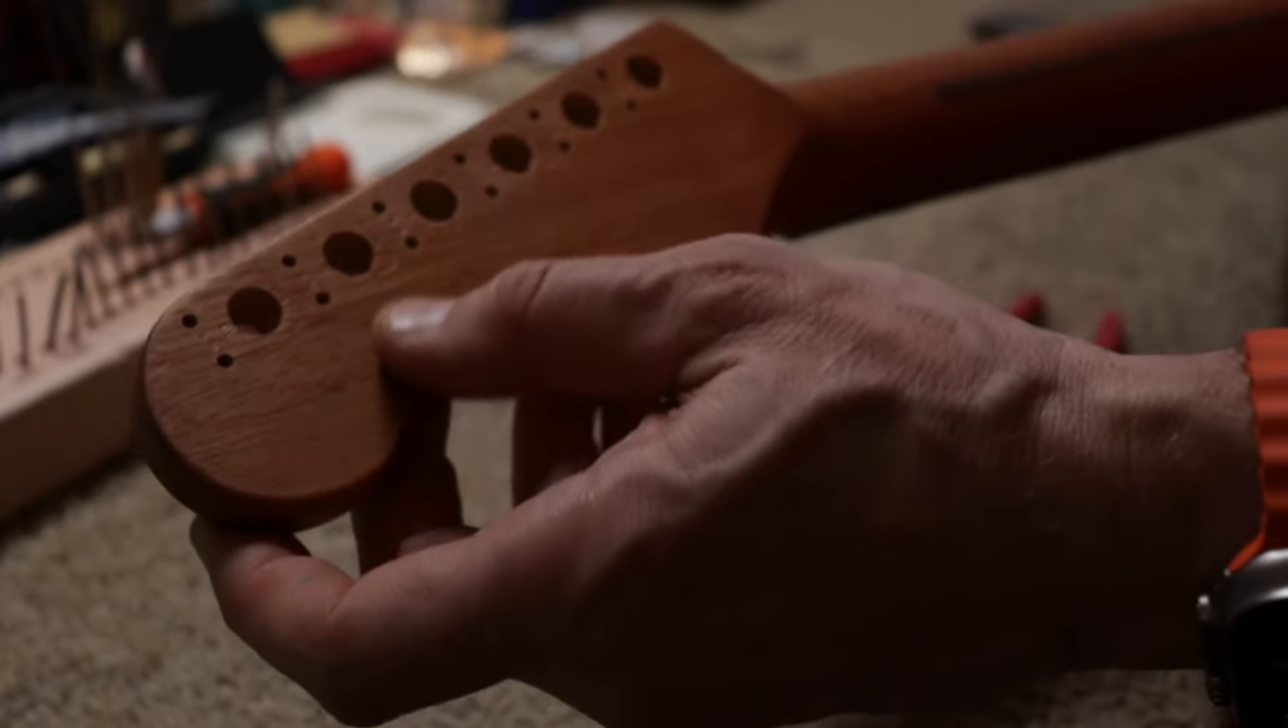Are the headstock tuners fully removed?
Yes.